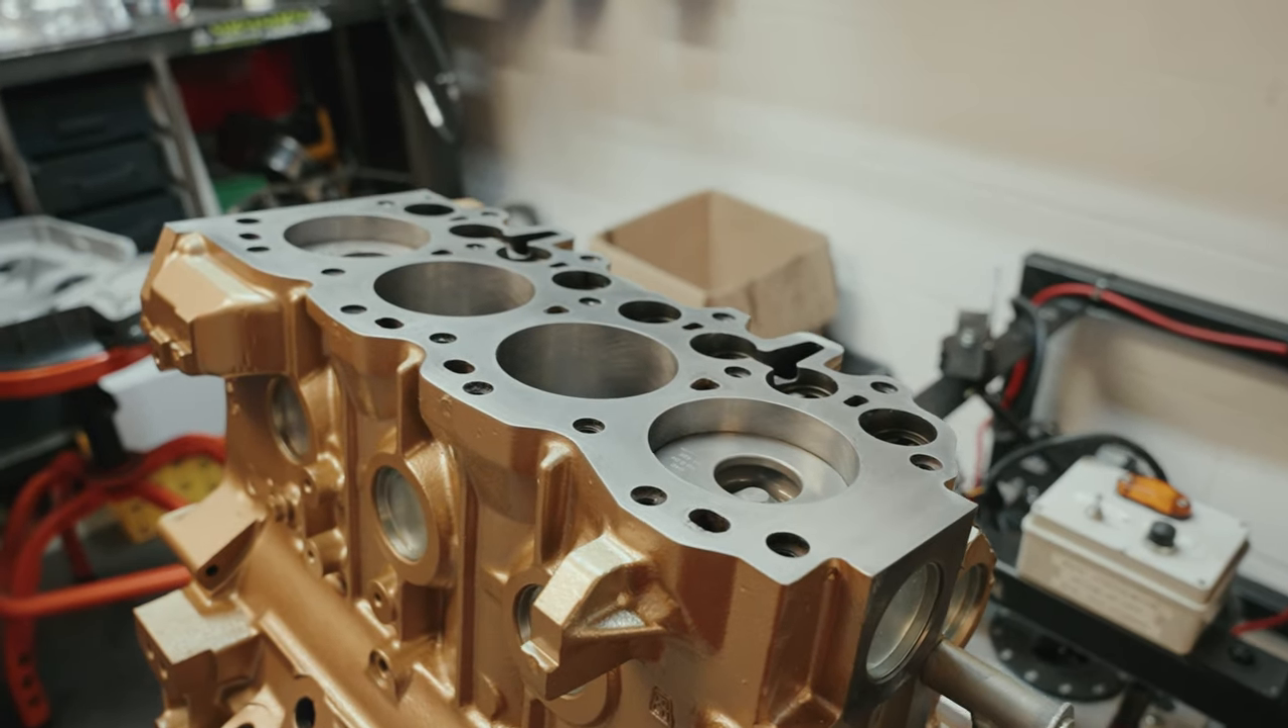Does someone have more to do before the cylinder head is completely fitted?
Yes.